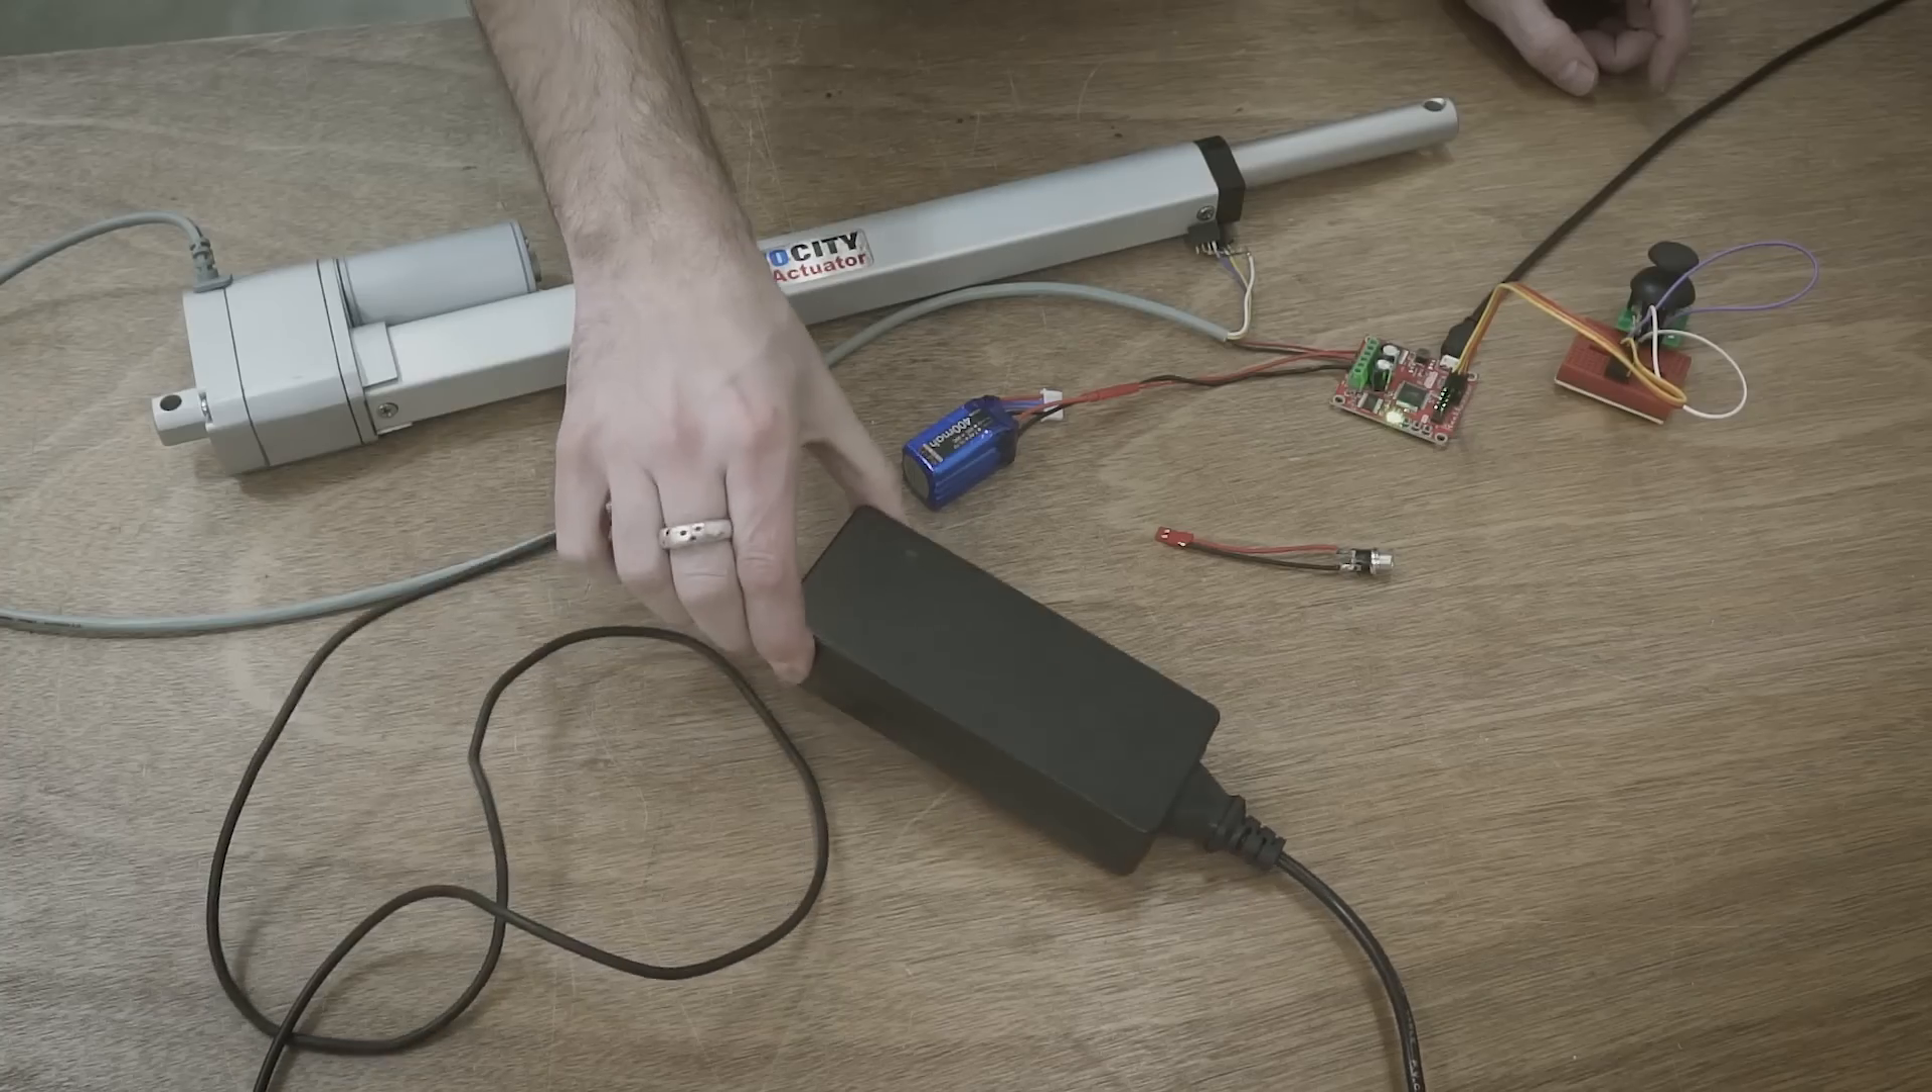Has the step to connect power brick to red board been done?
No.